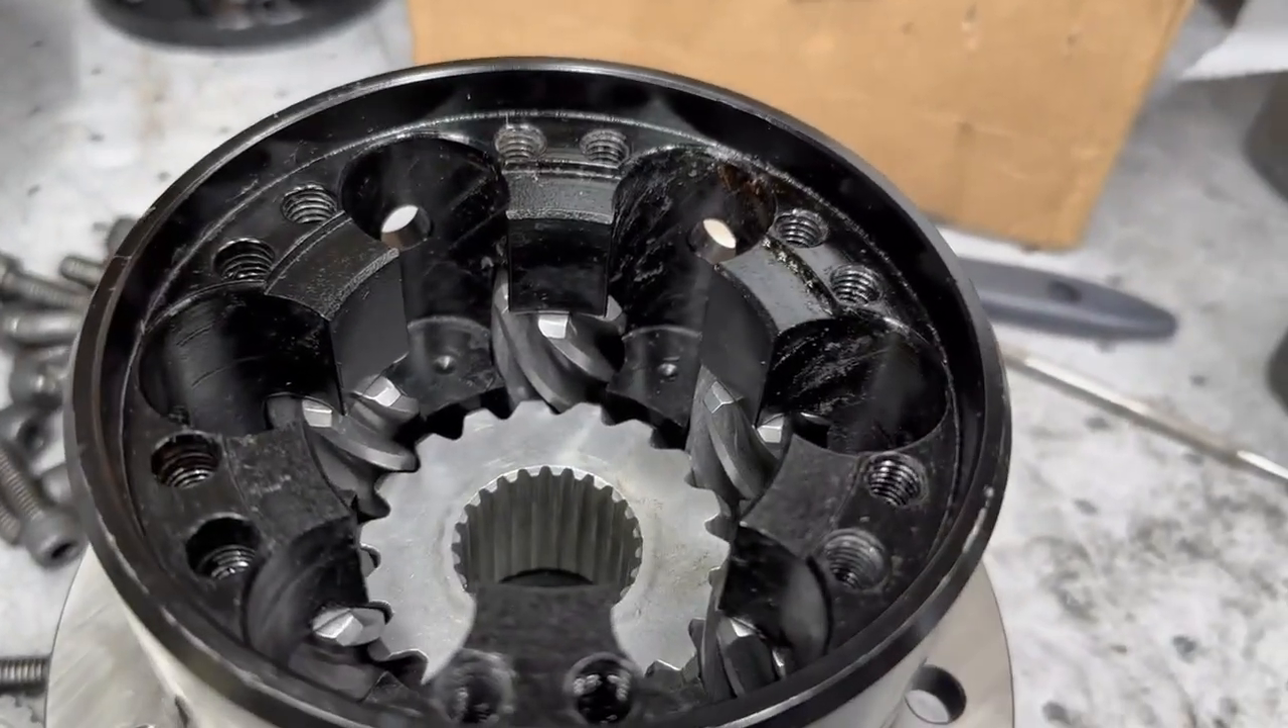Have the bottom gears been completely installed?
Yes.